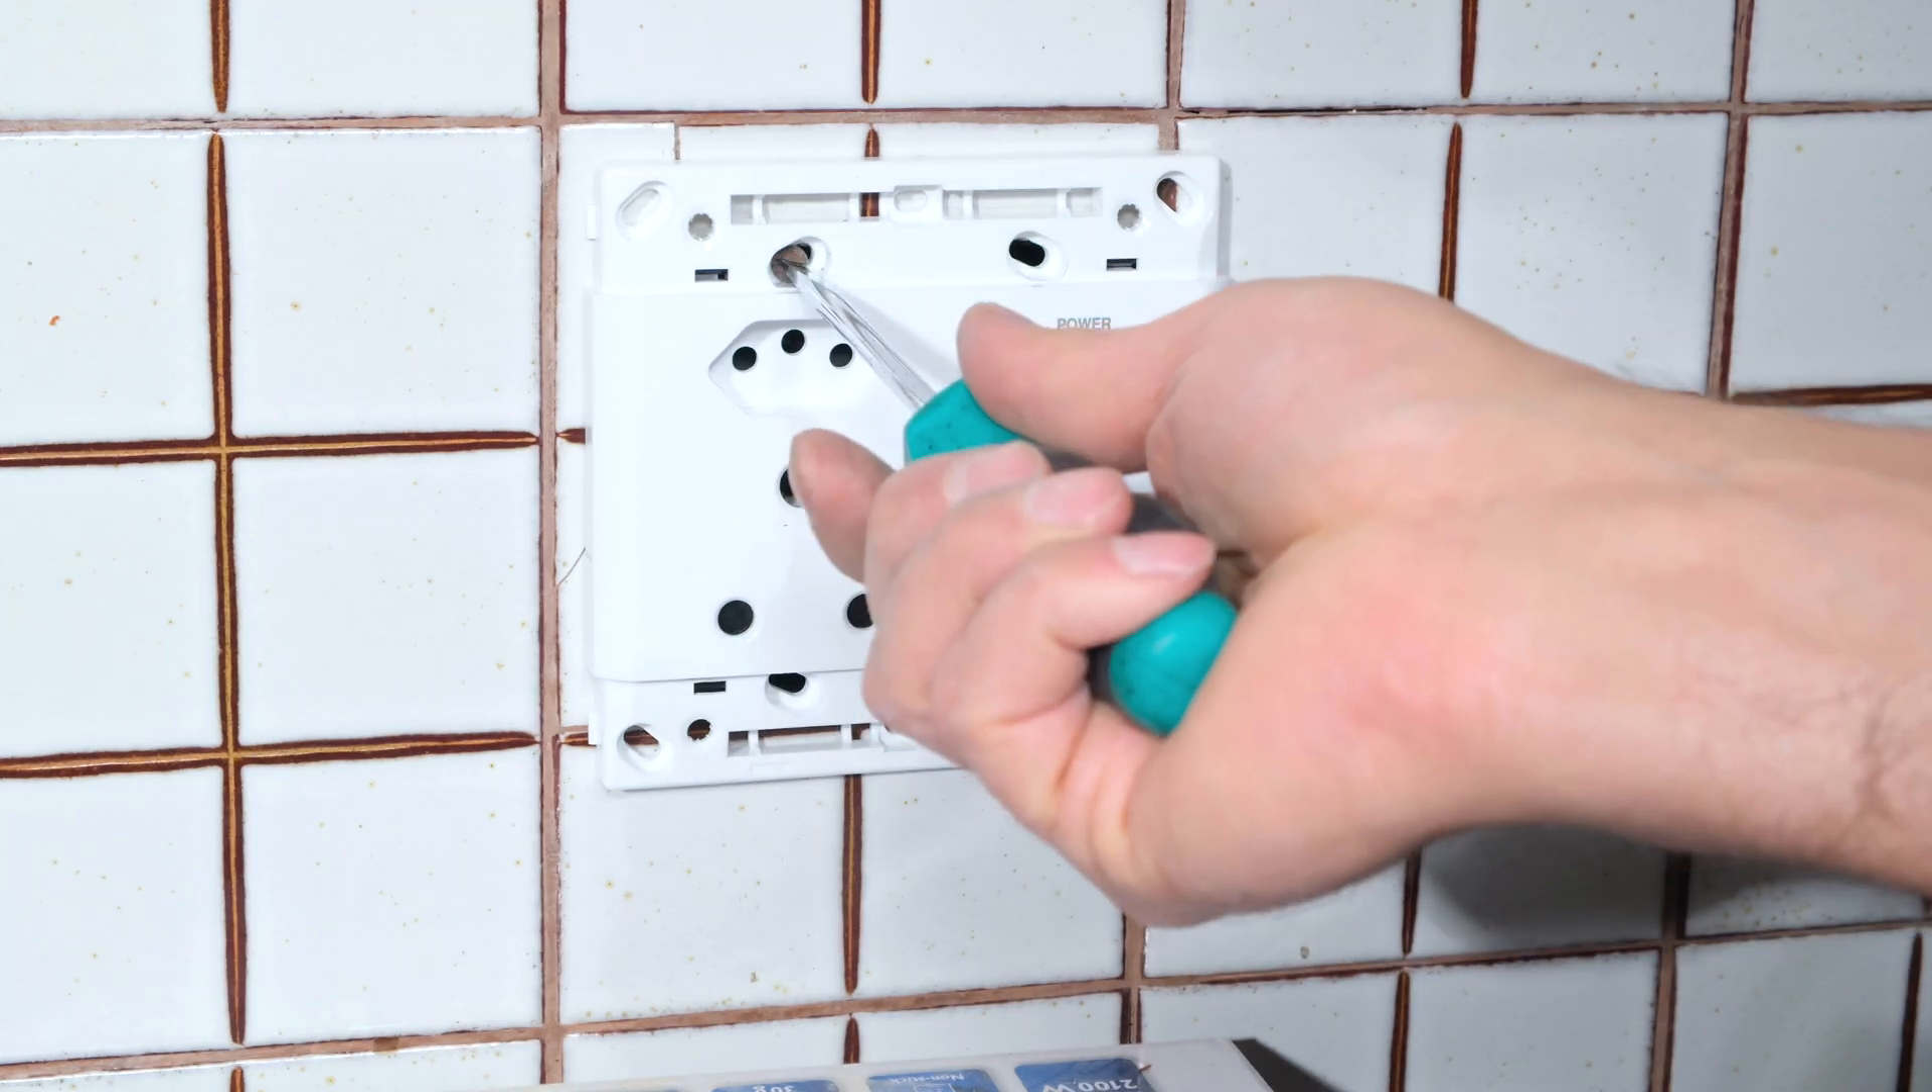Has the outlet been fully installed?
No.